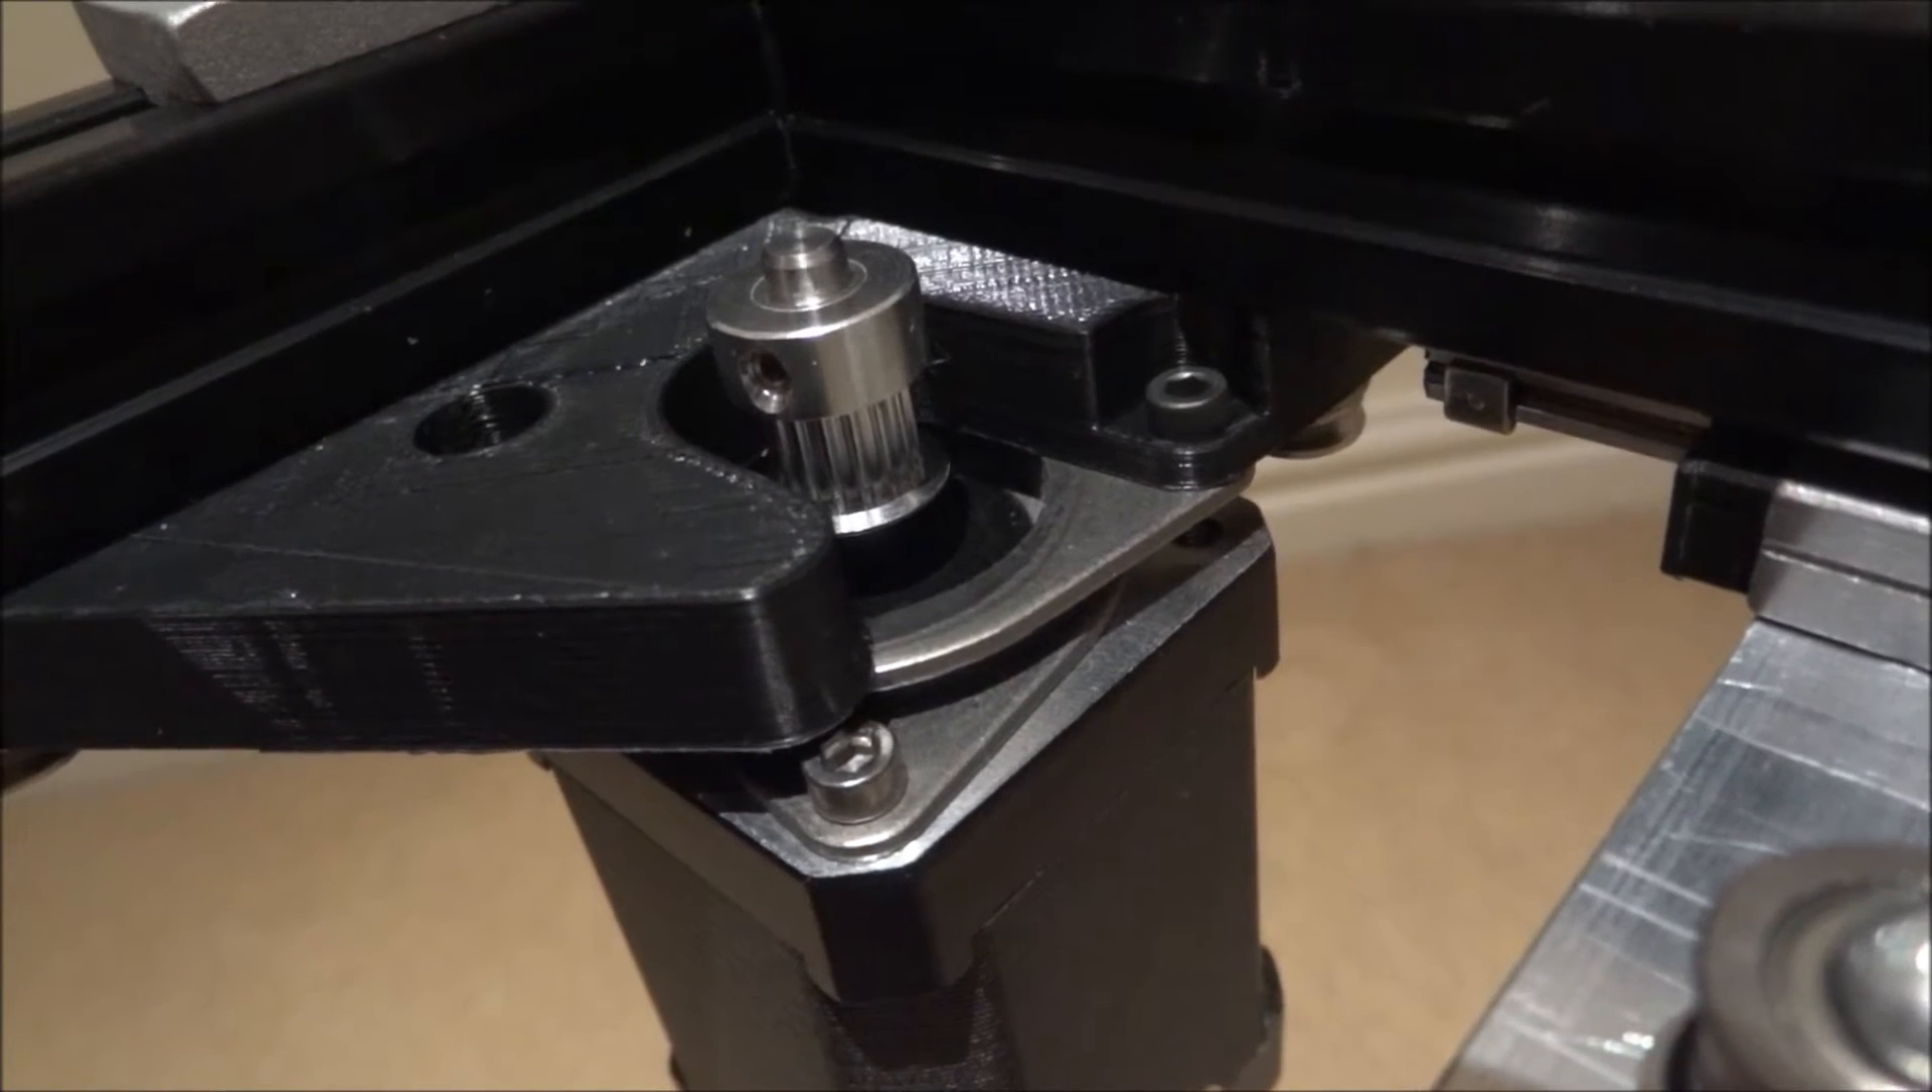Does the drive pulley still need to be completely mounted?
No.